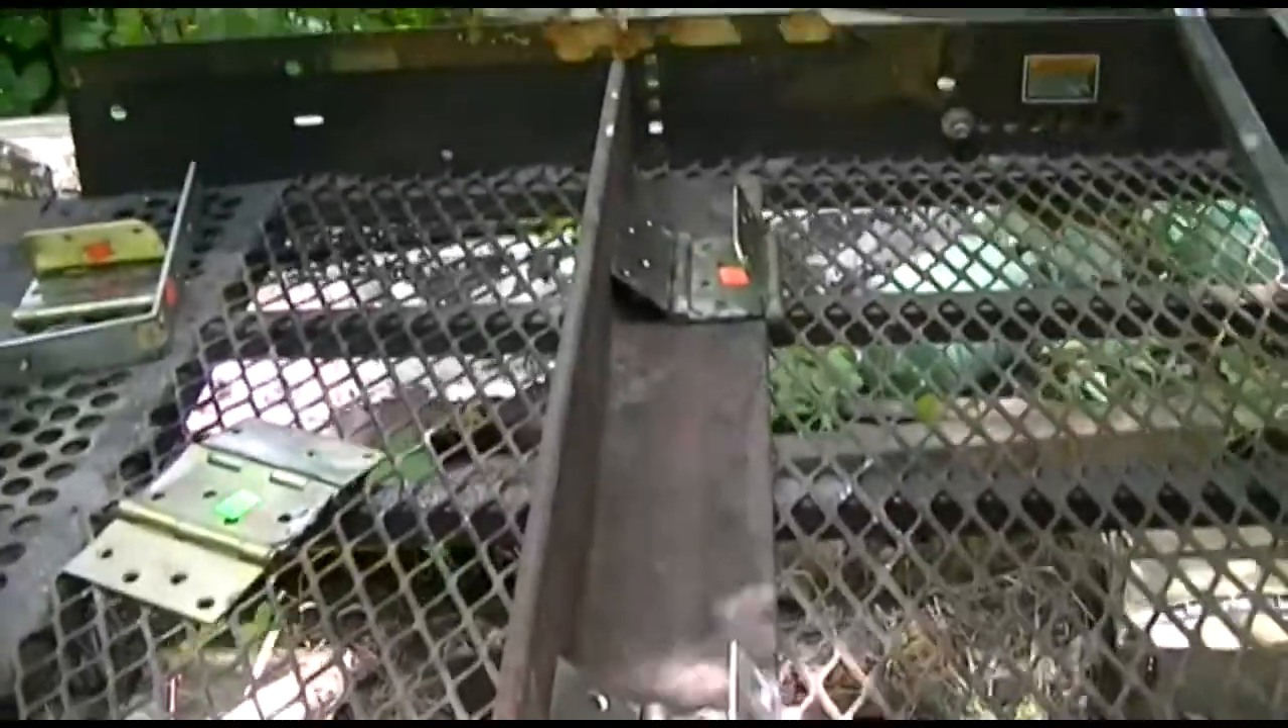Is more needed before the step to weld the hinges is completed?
Yes.